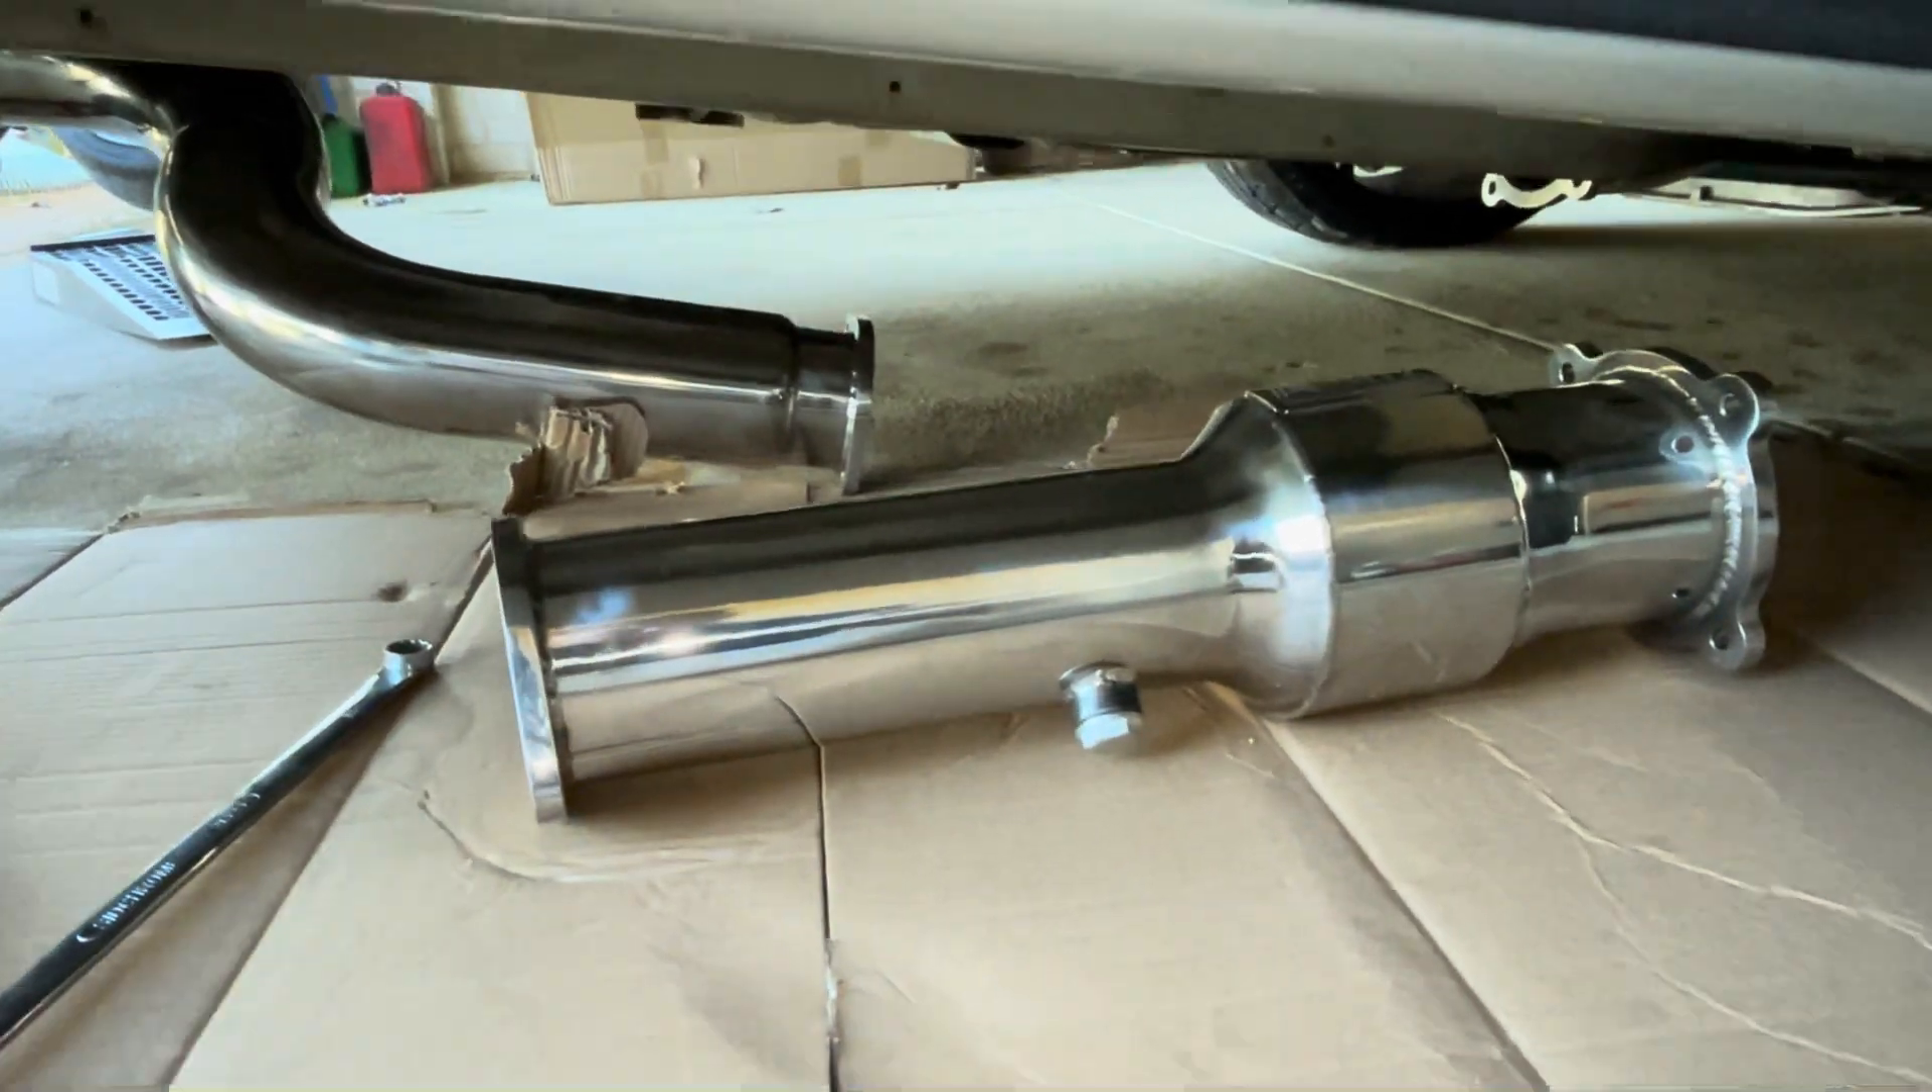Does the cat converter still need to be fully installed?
Yes.